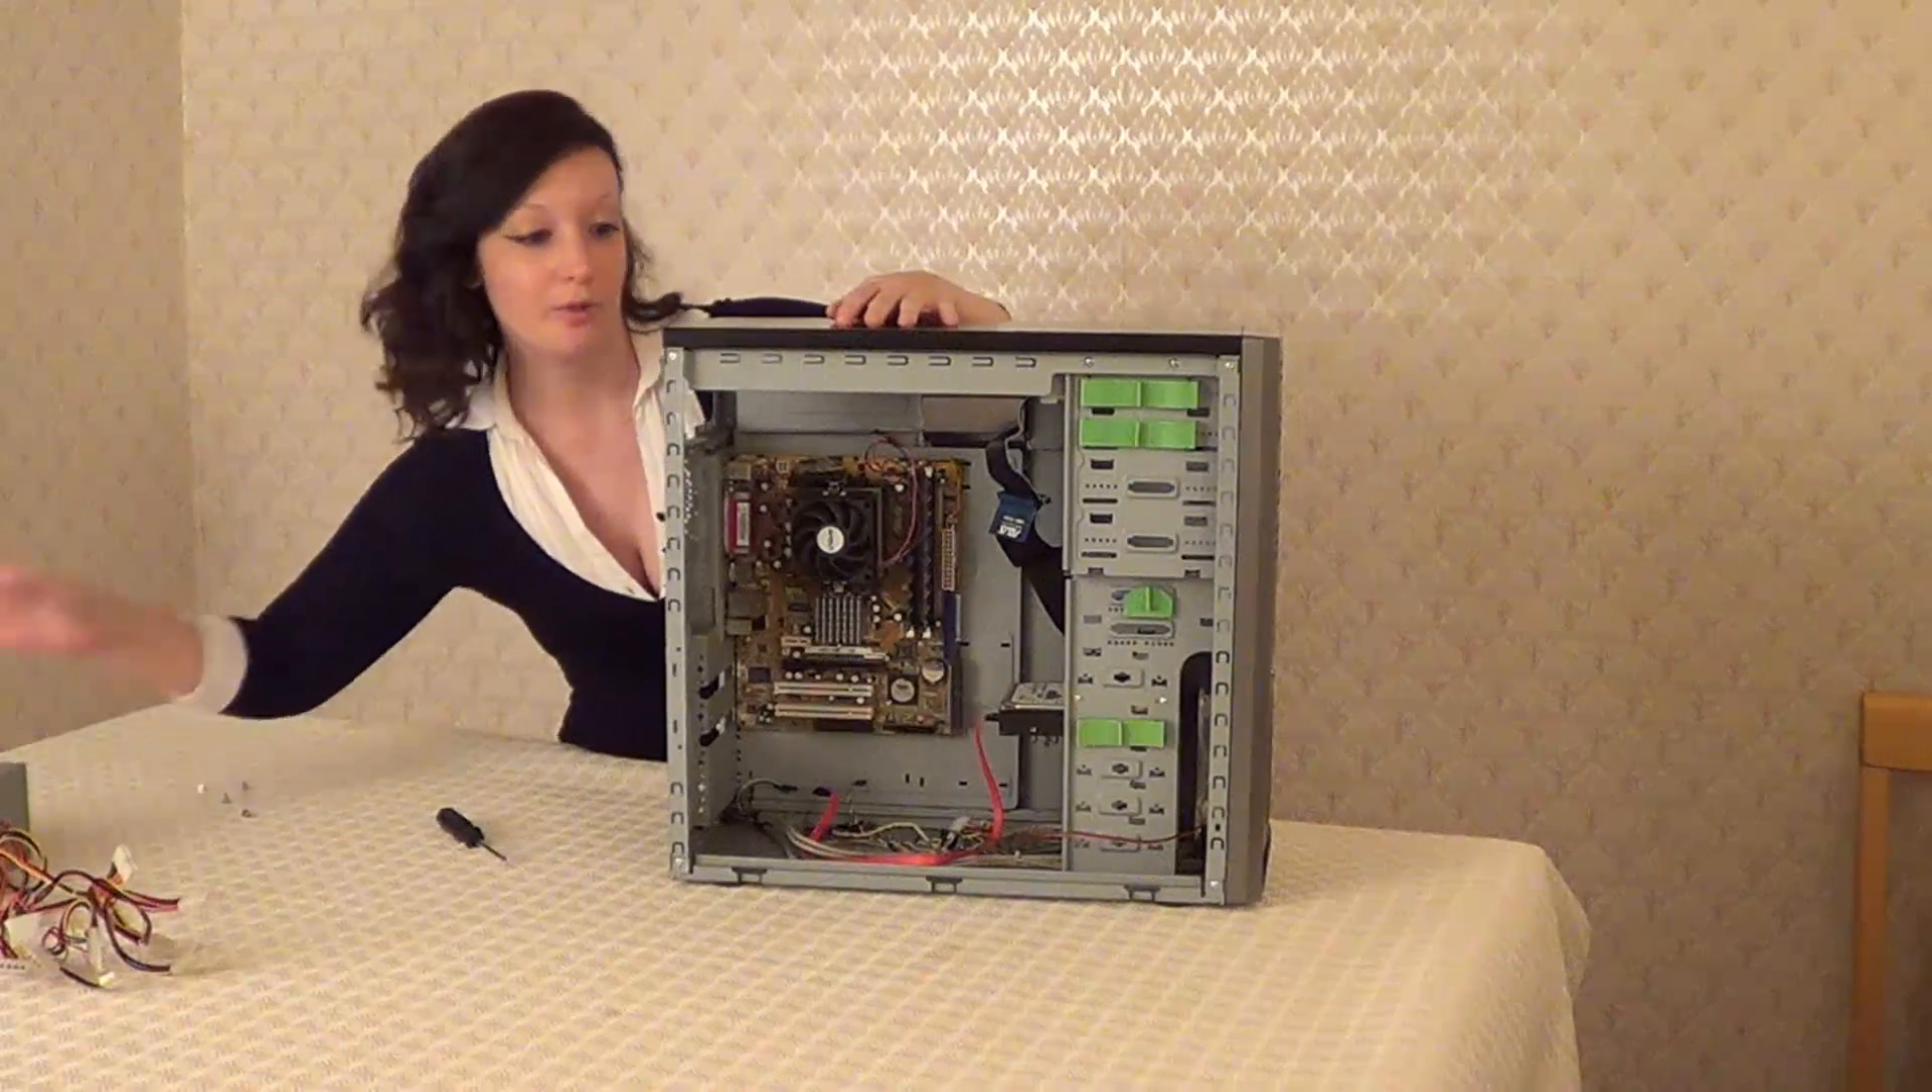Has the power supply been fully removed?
Yes.